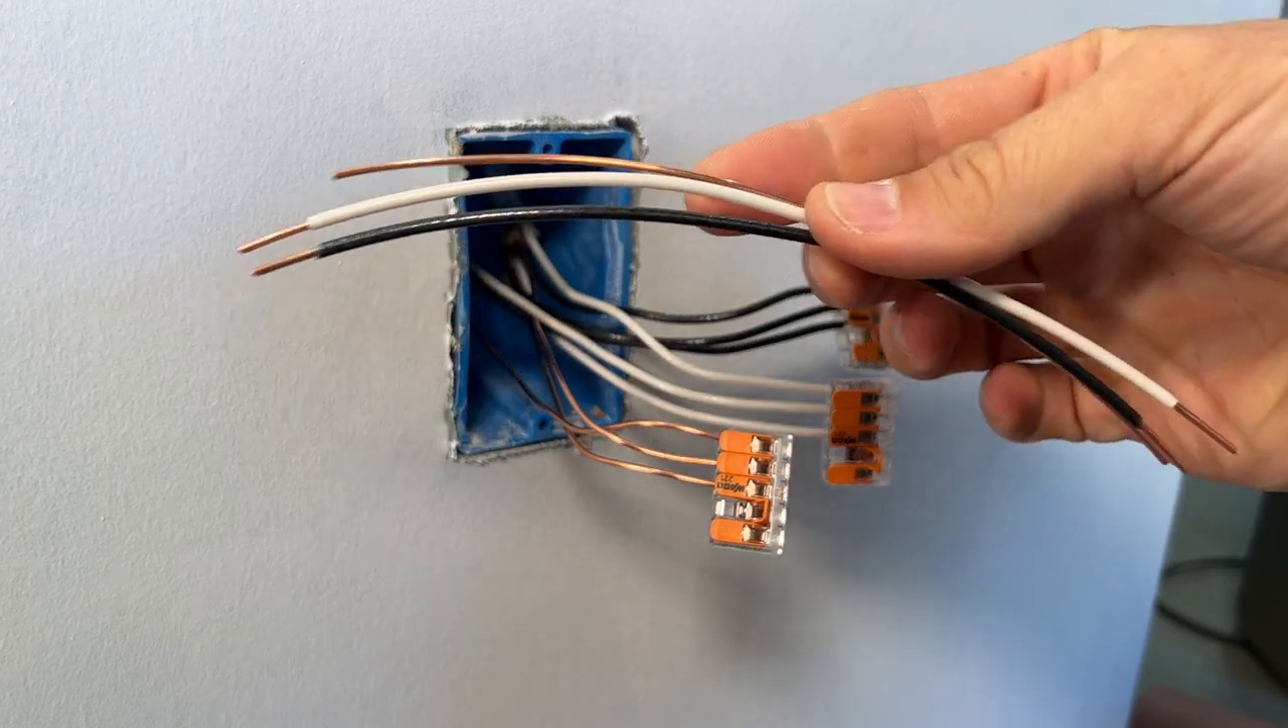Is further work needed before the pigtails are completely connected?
Yes.